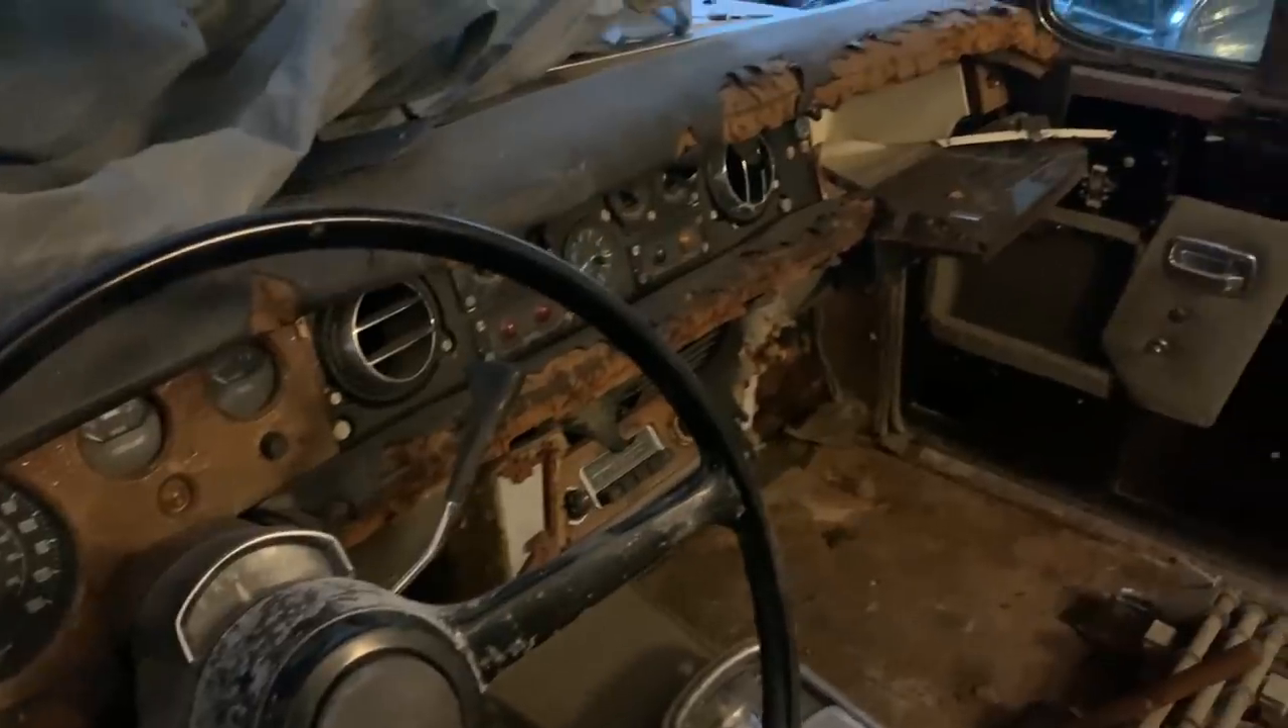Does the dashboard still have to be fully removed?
Yes.